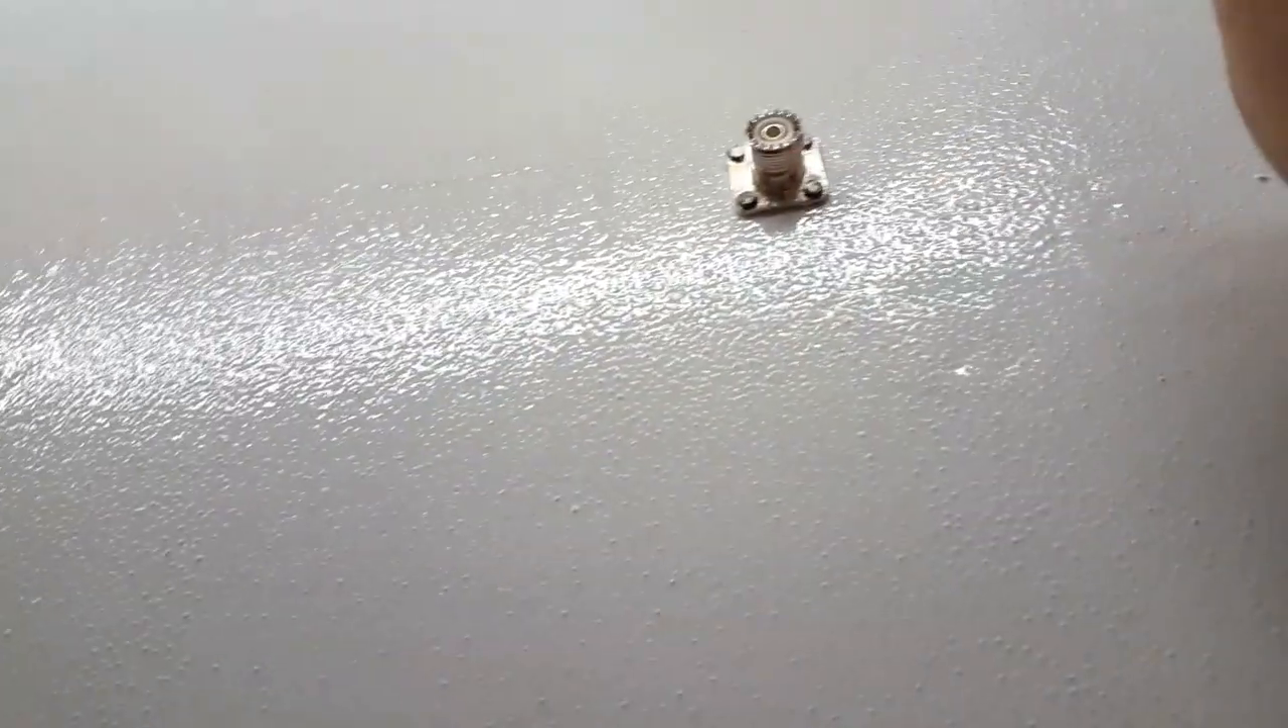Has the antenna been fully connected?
No.